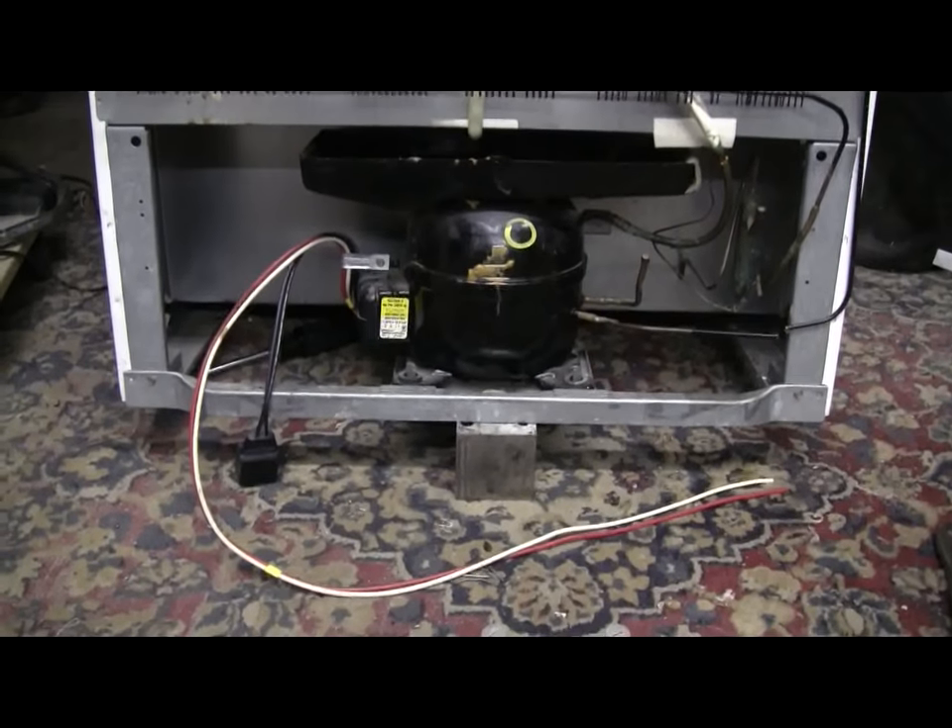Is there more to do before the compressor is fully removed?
Yes.